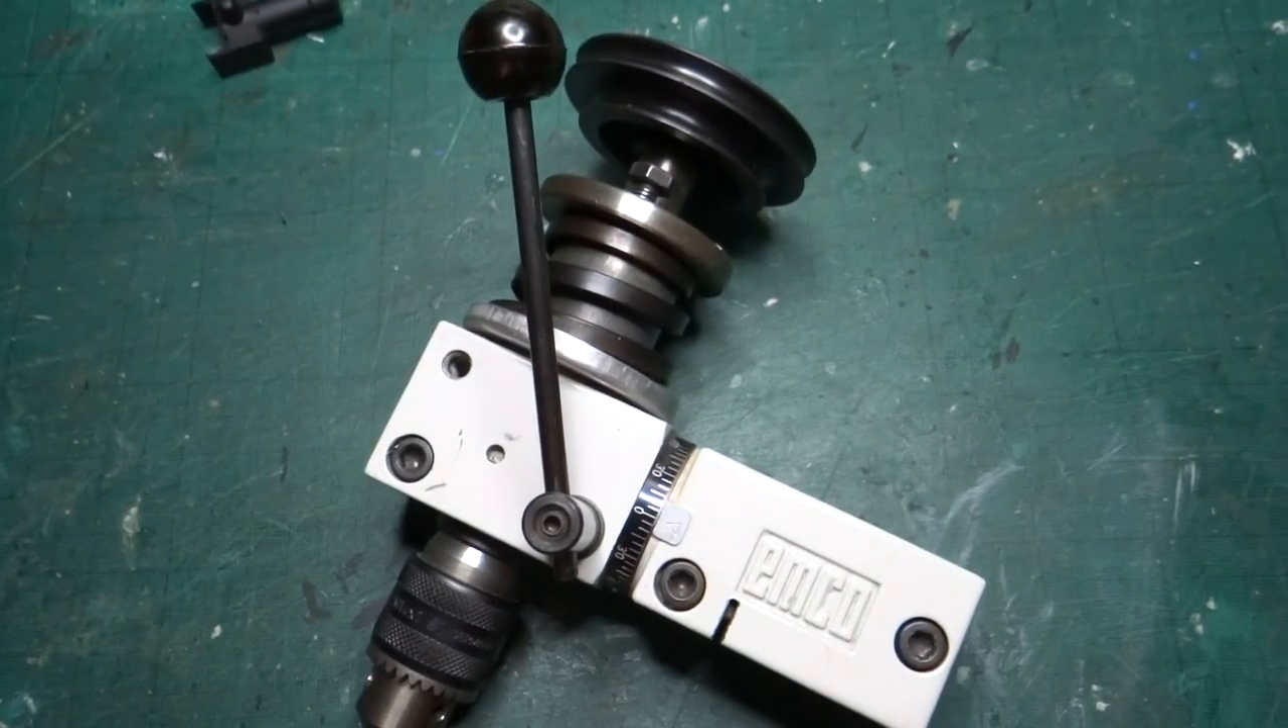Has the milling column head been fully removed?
Yes.